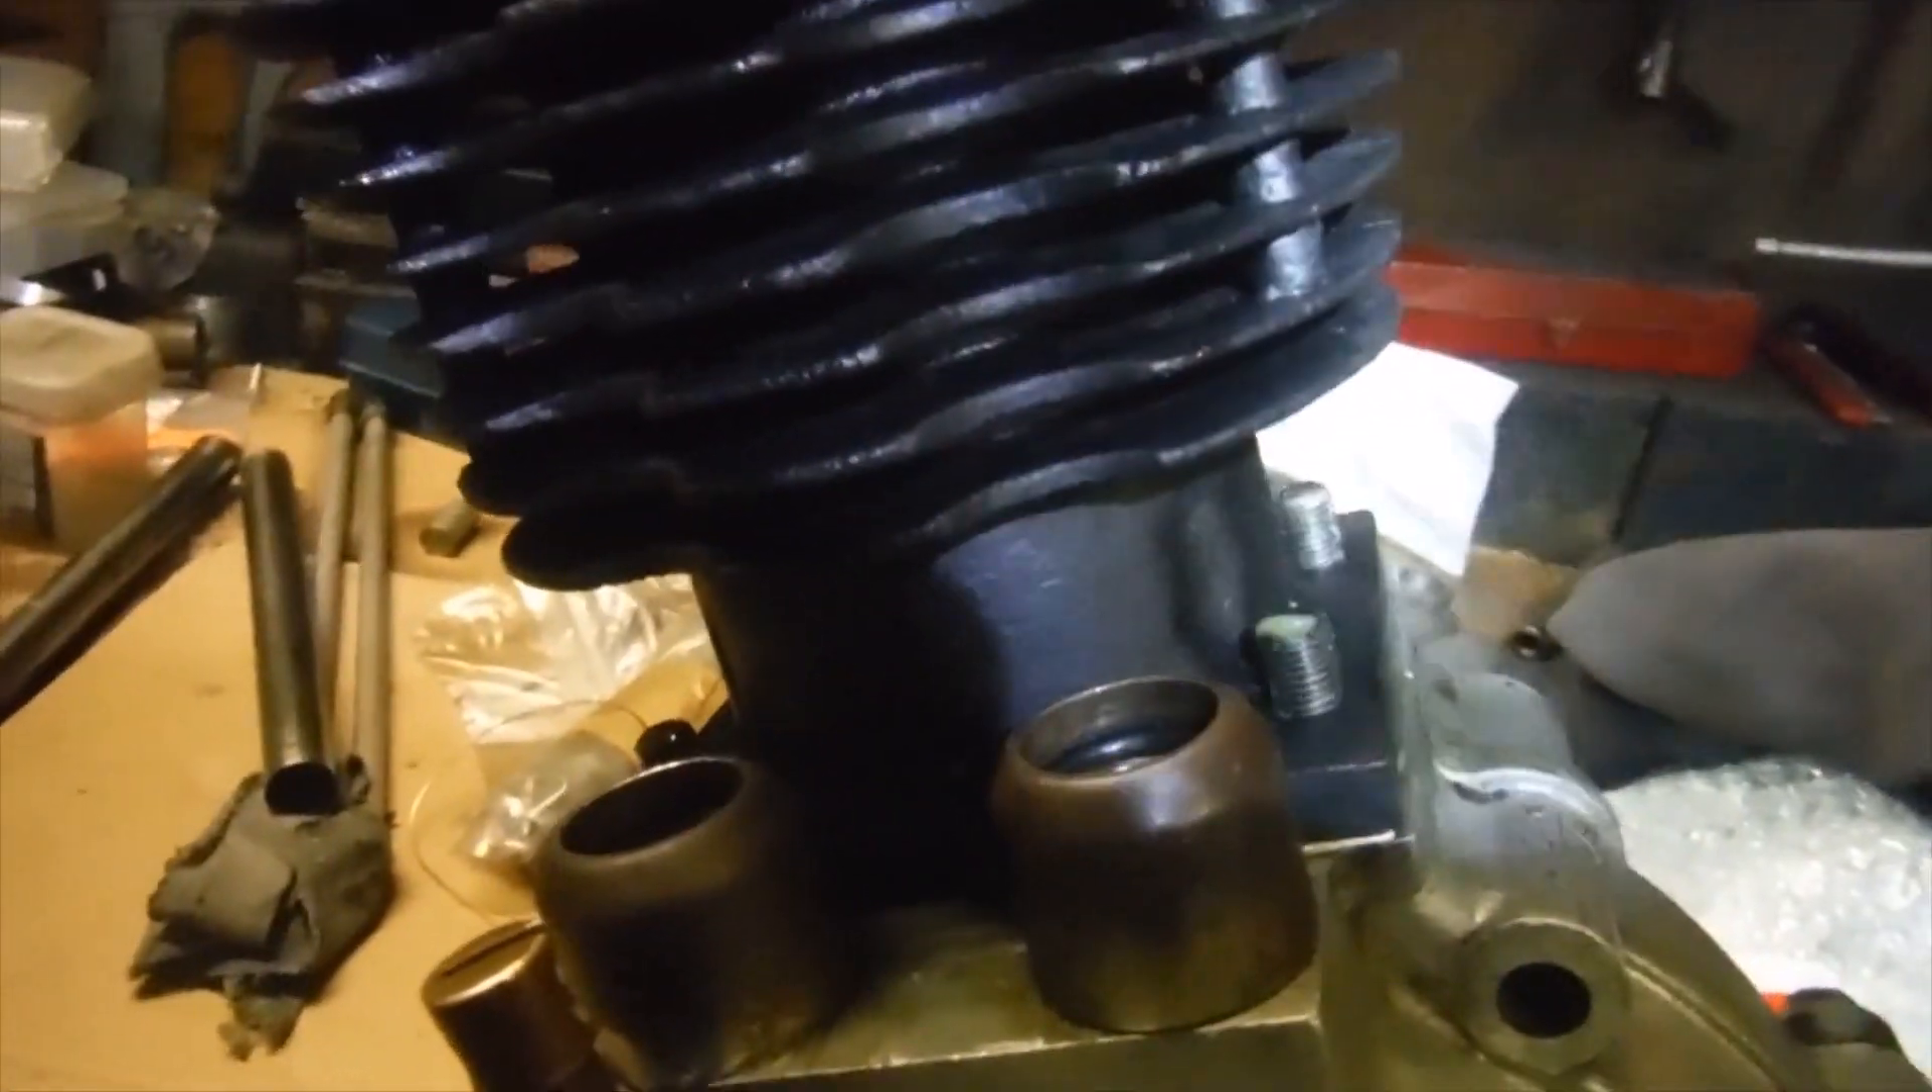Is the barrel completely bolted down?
No.